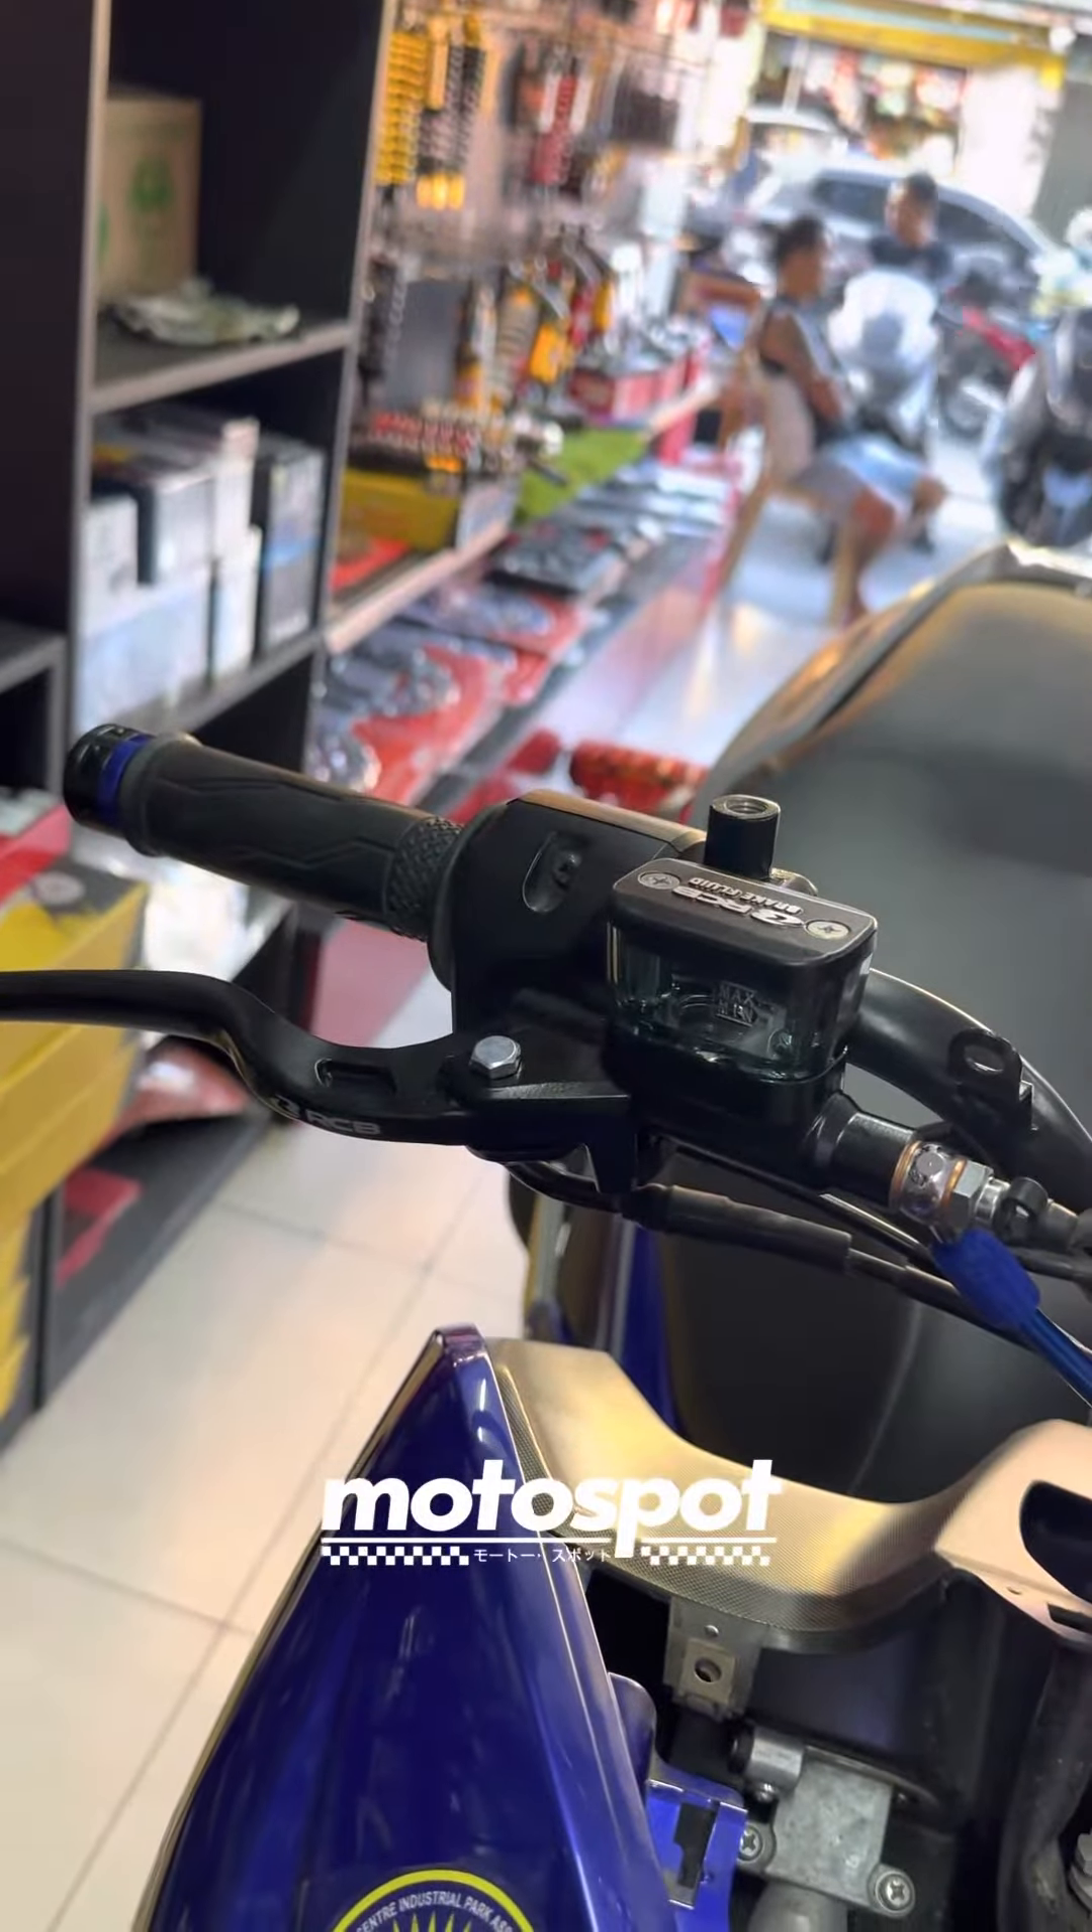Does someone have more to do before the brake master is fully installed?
No.